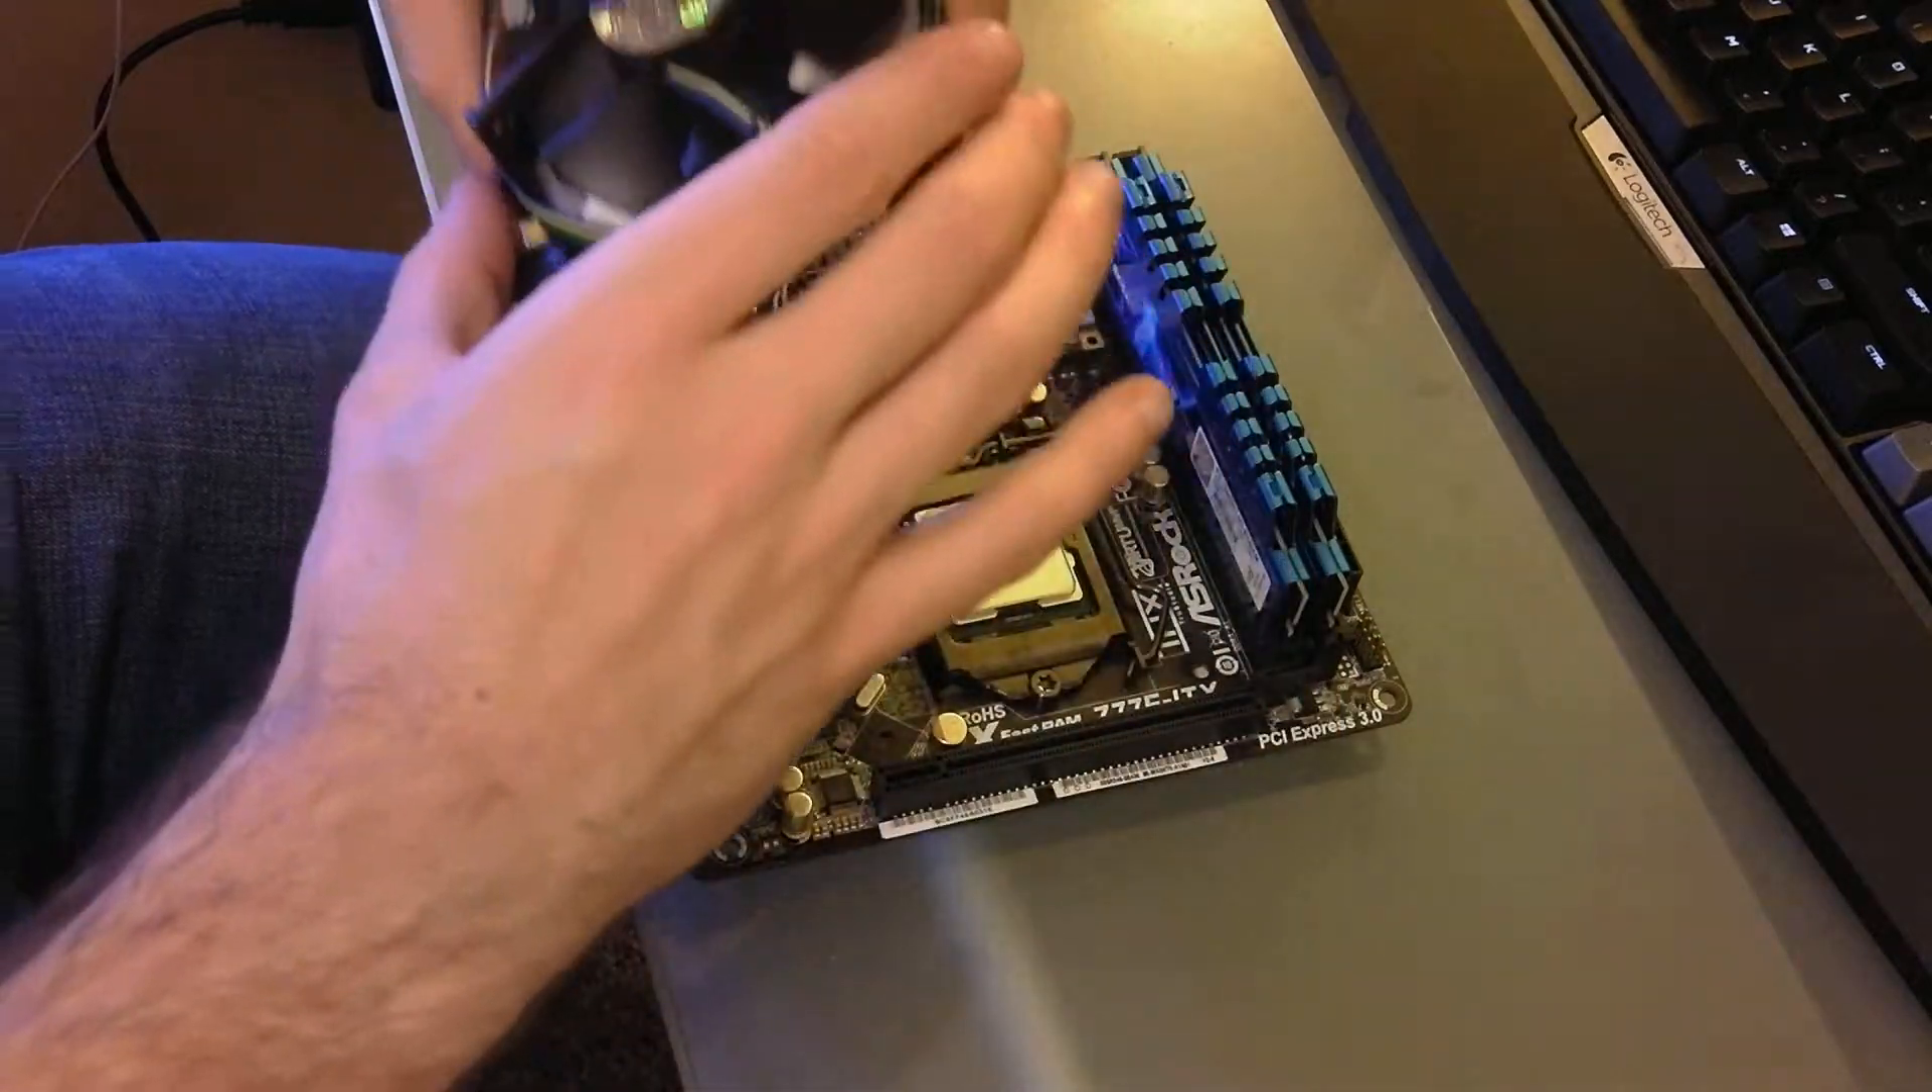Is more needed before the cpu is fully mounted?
No.